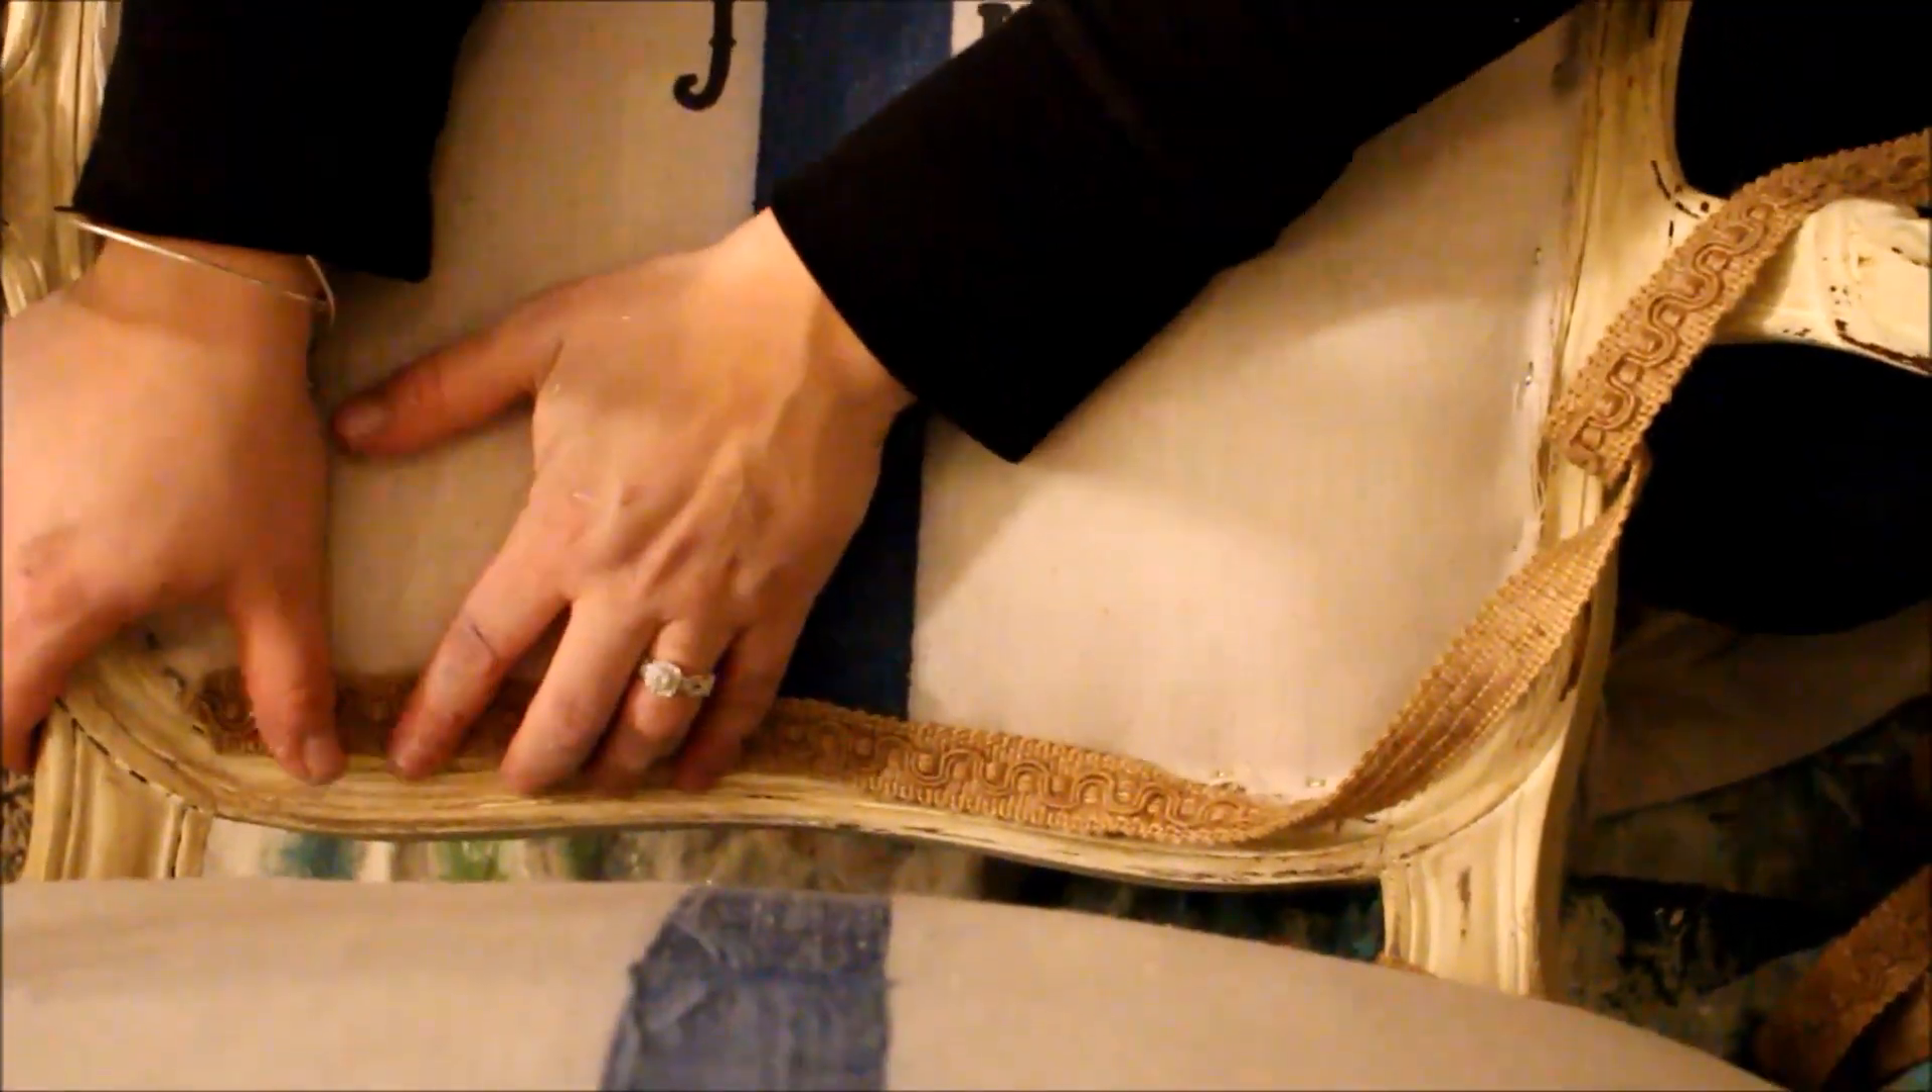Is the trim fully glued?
No.